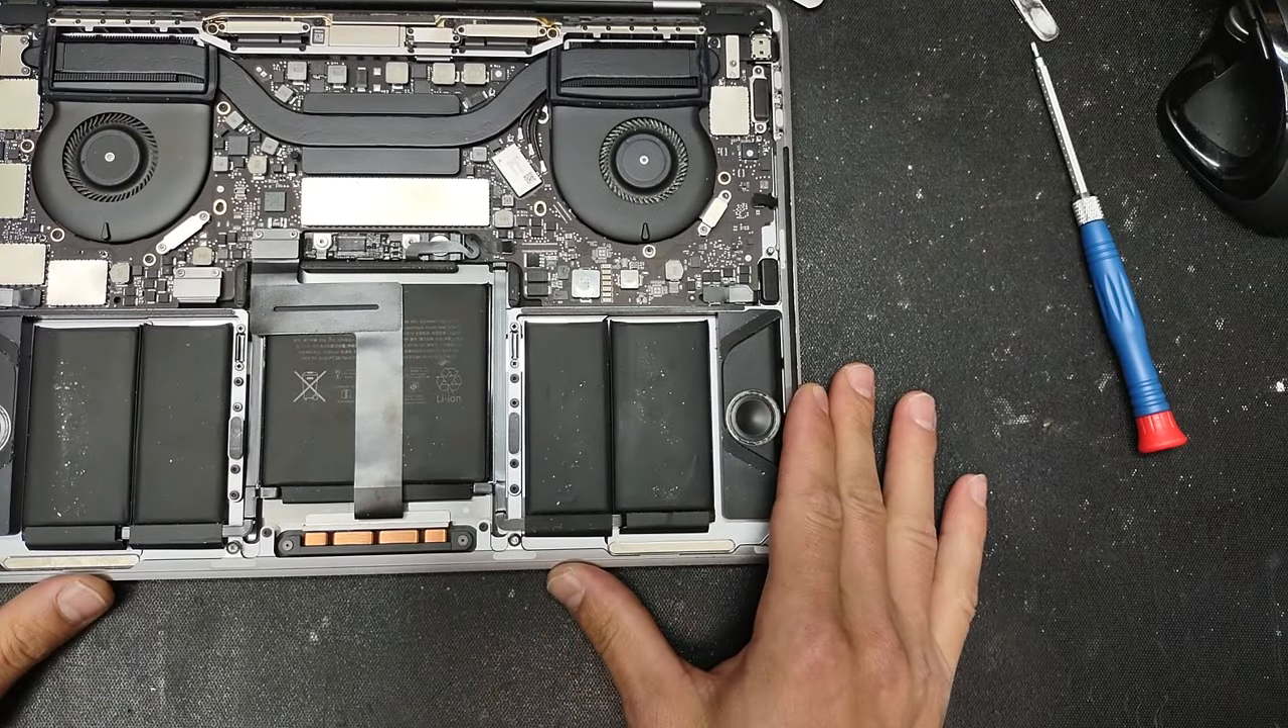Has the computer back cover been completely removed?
Yes.